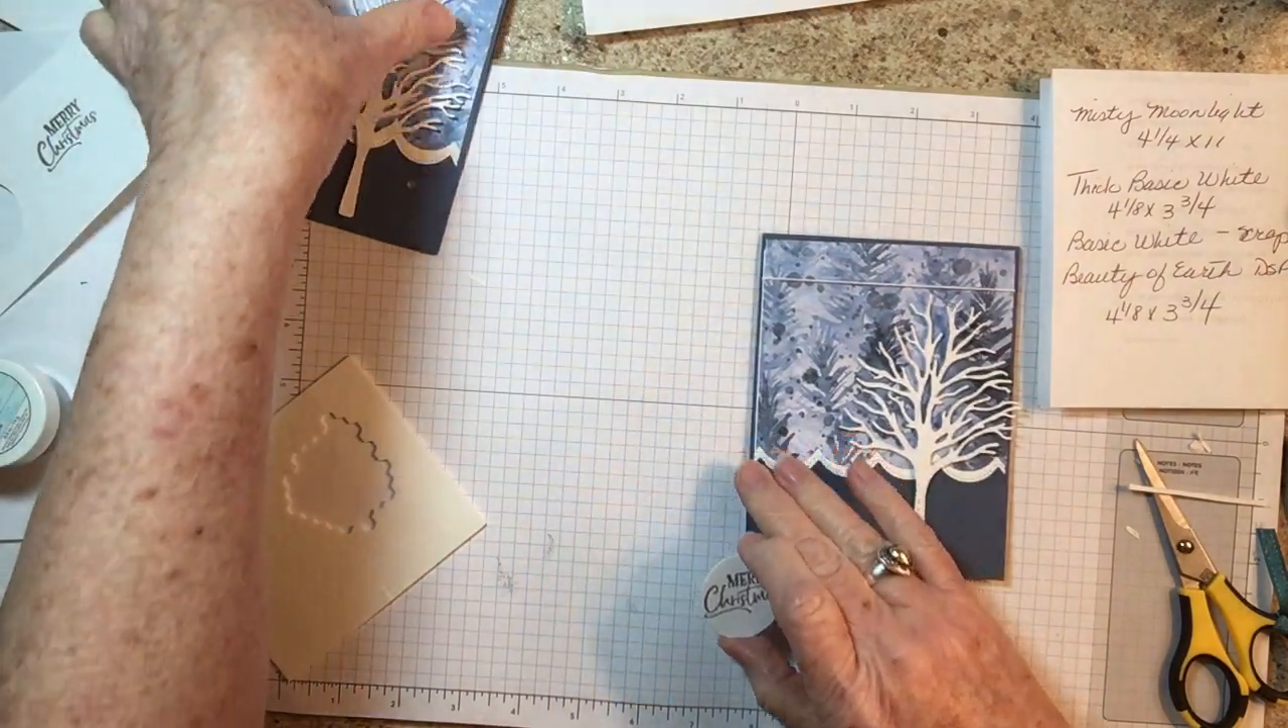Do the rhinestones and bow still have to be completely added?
Yes.